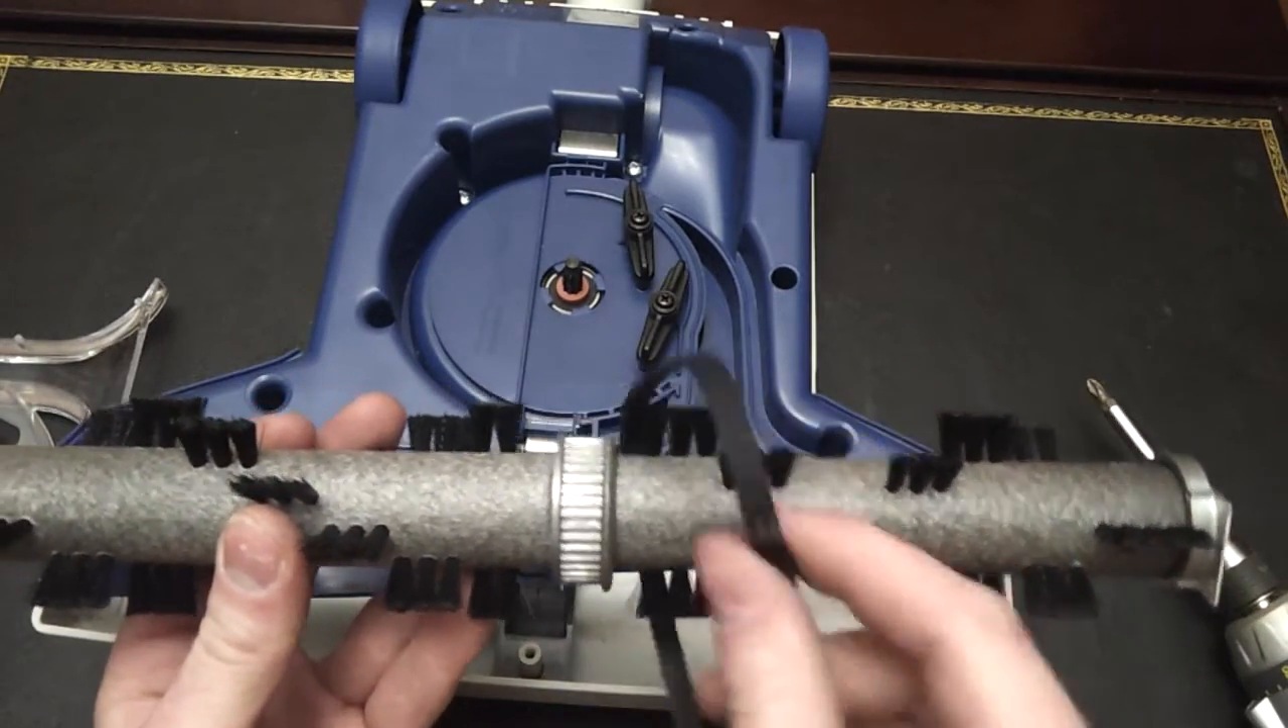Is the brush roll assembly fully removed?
Yes.